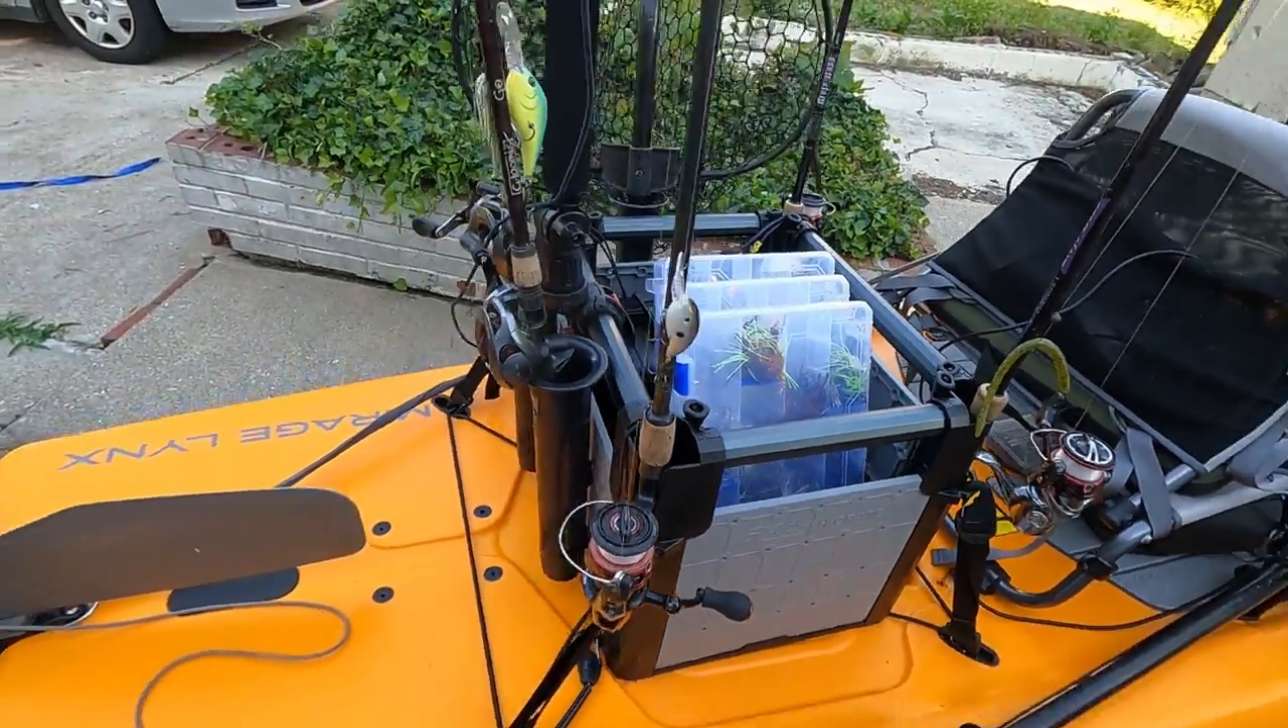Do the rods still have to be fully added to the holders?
No.